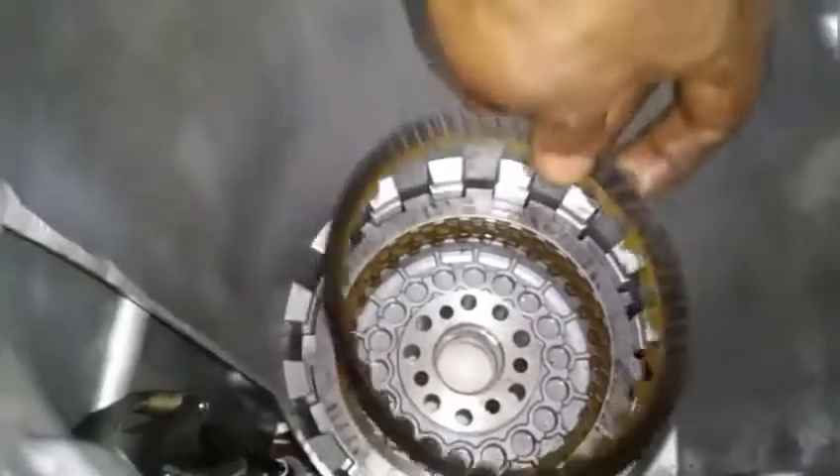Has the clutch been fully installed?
No.